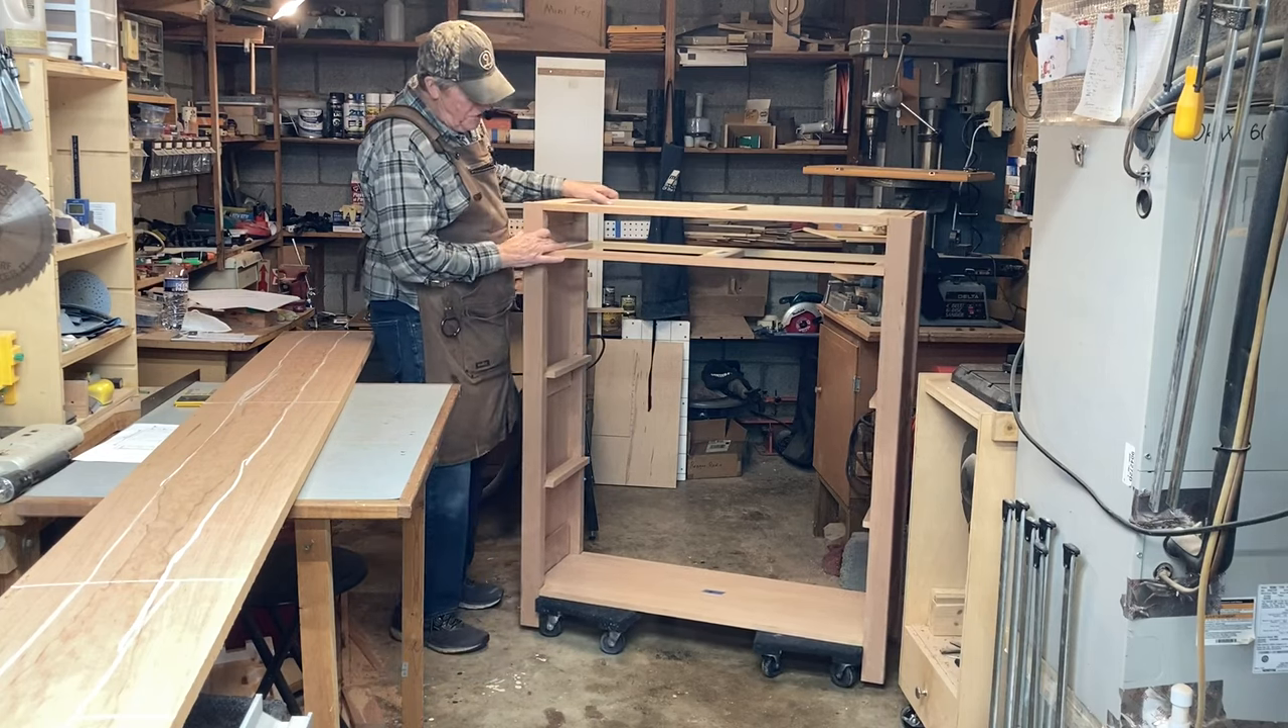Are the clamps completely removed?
Yes.